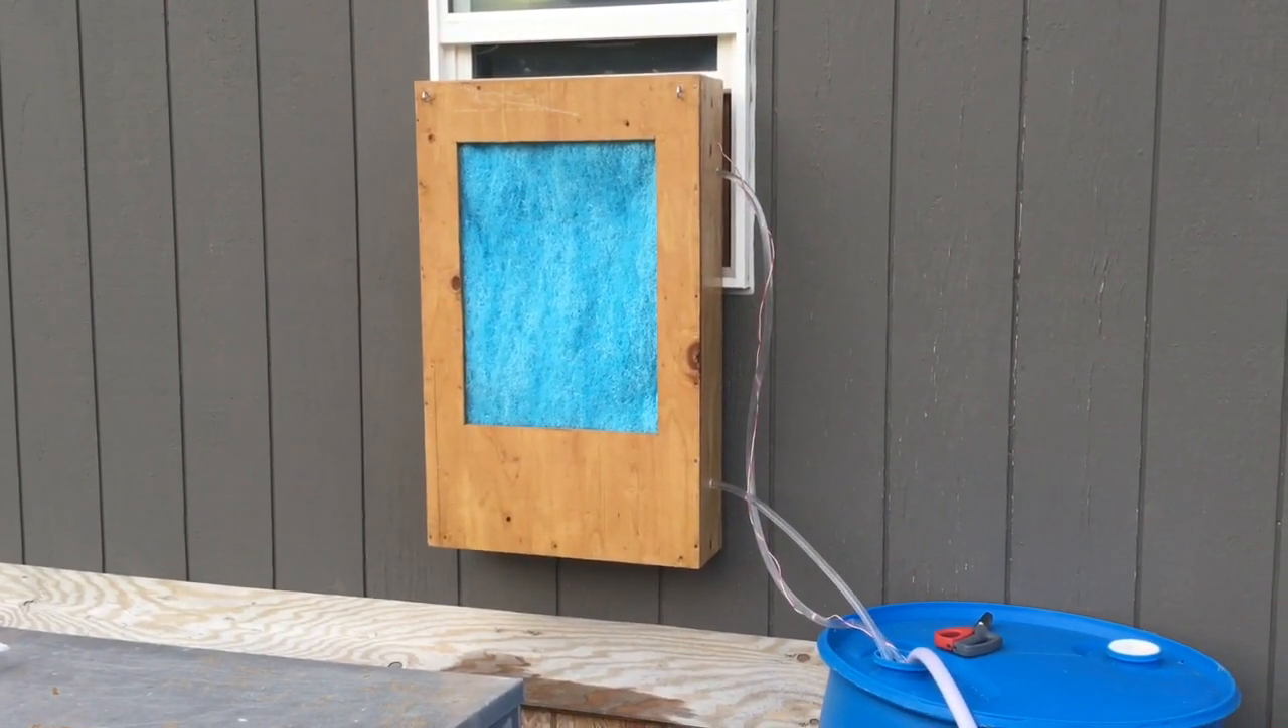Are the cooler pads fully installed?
Yes.